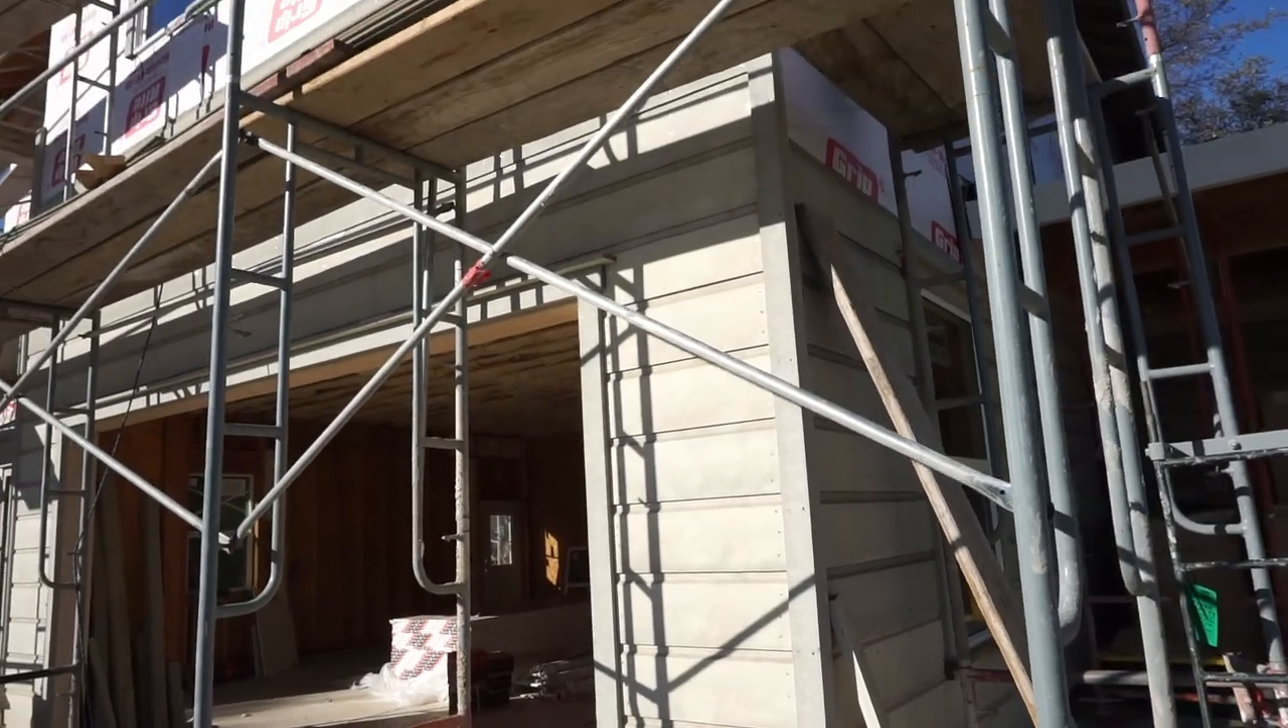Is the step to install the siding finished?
No.